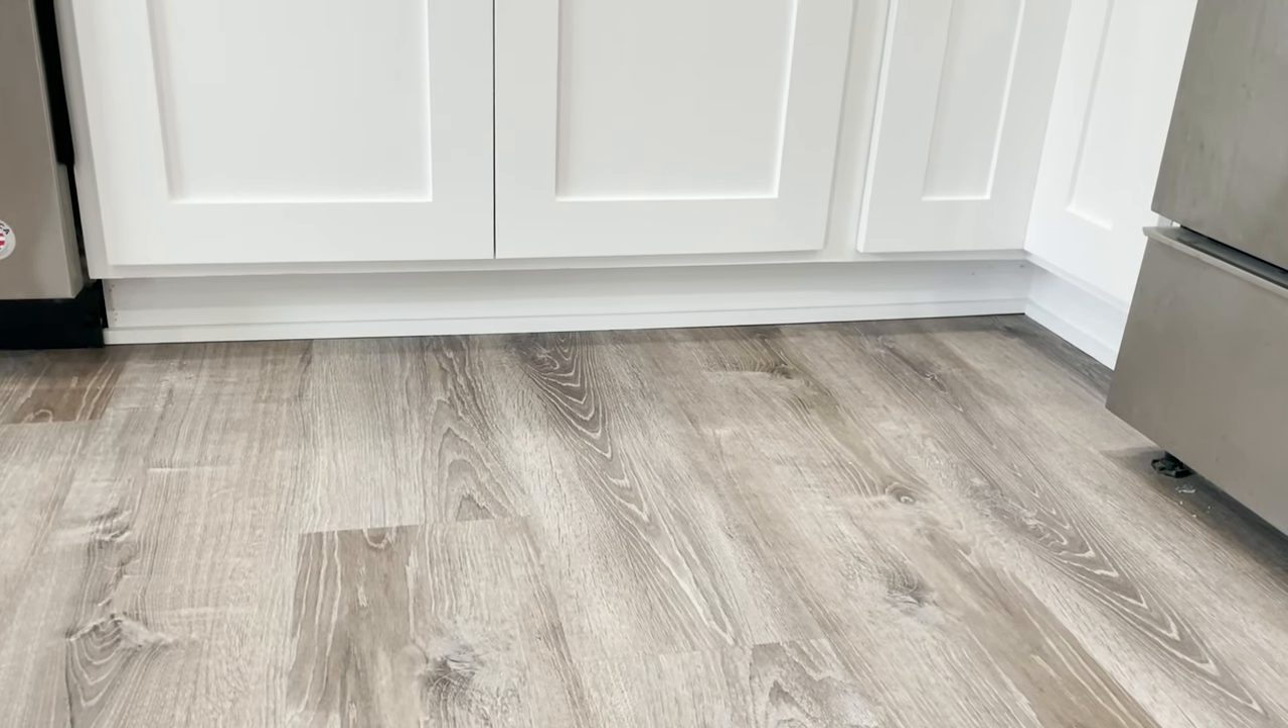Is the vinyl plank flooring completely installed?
Yes.